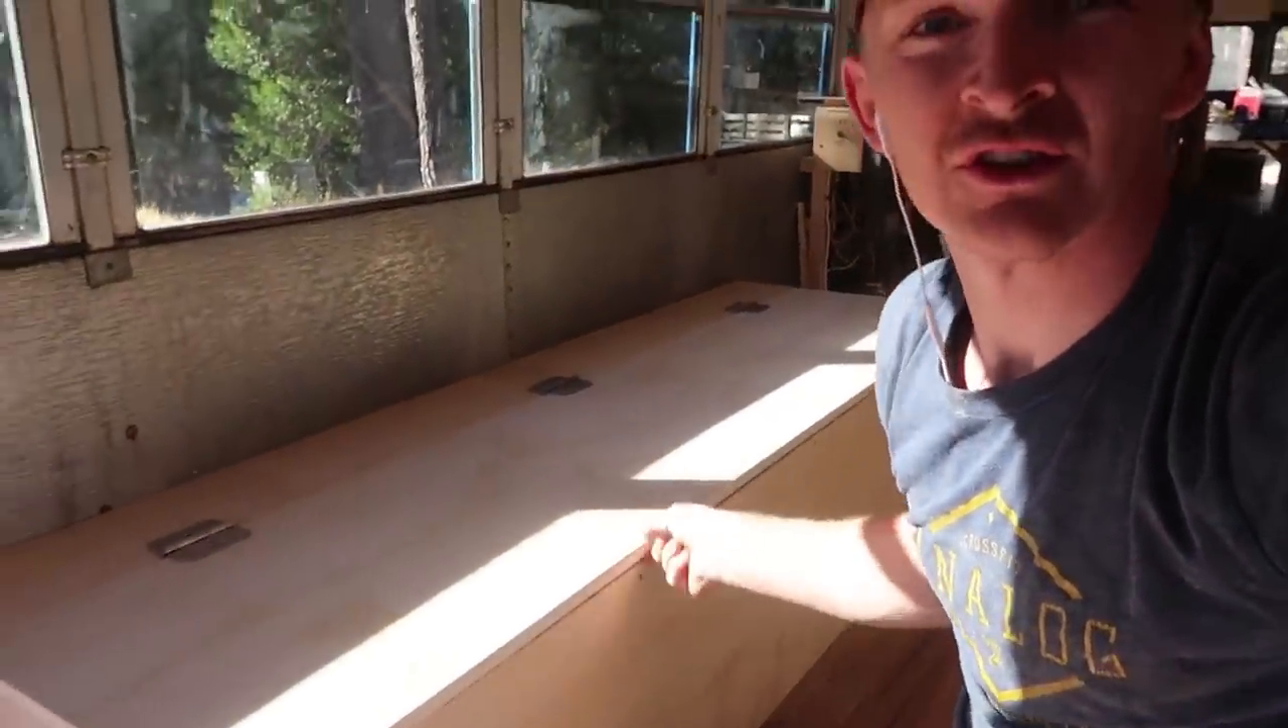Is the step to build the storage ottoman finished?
Yes.